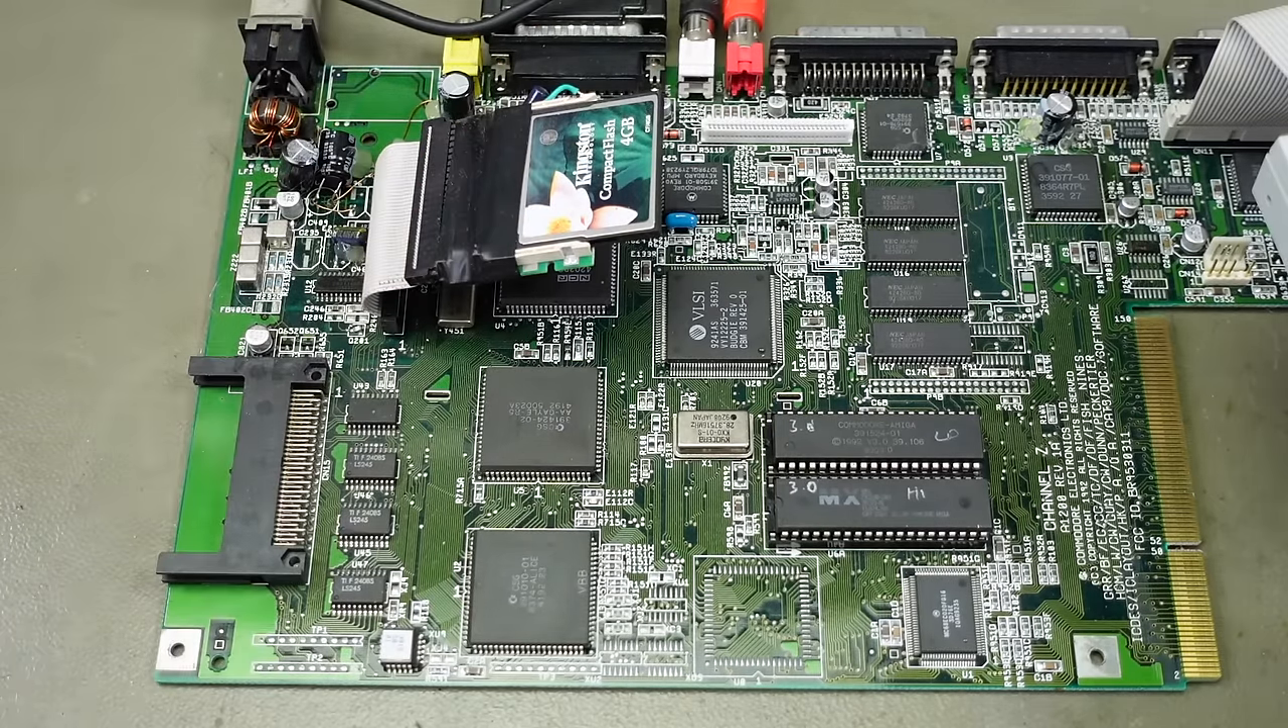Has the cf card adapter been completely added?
Yes.